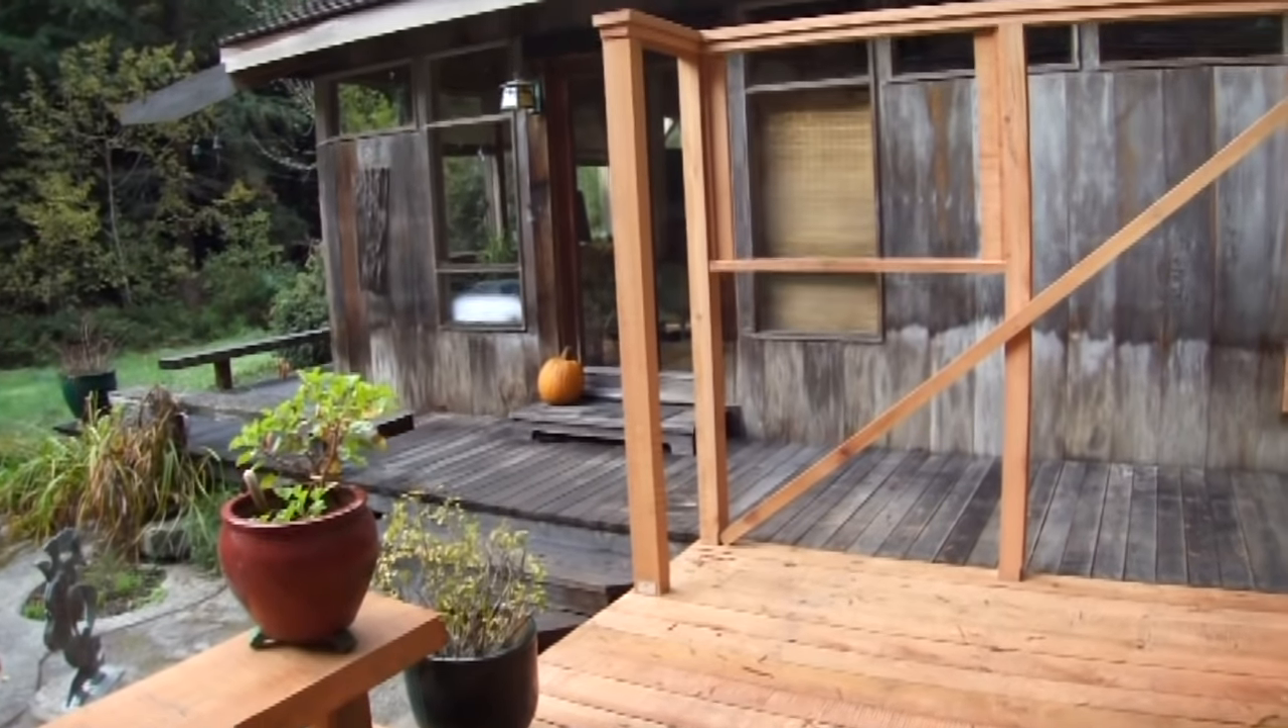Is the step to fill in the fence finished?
No.